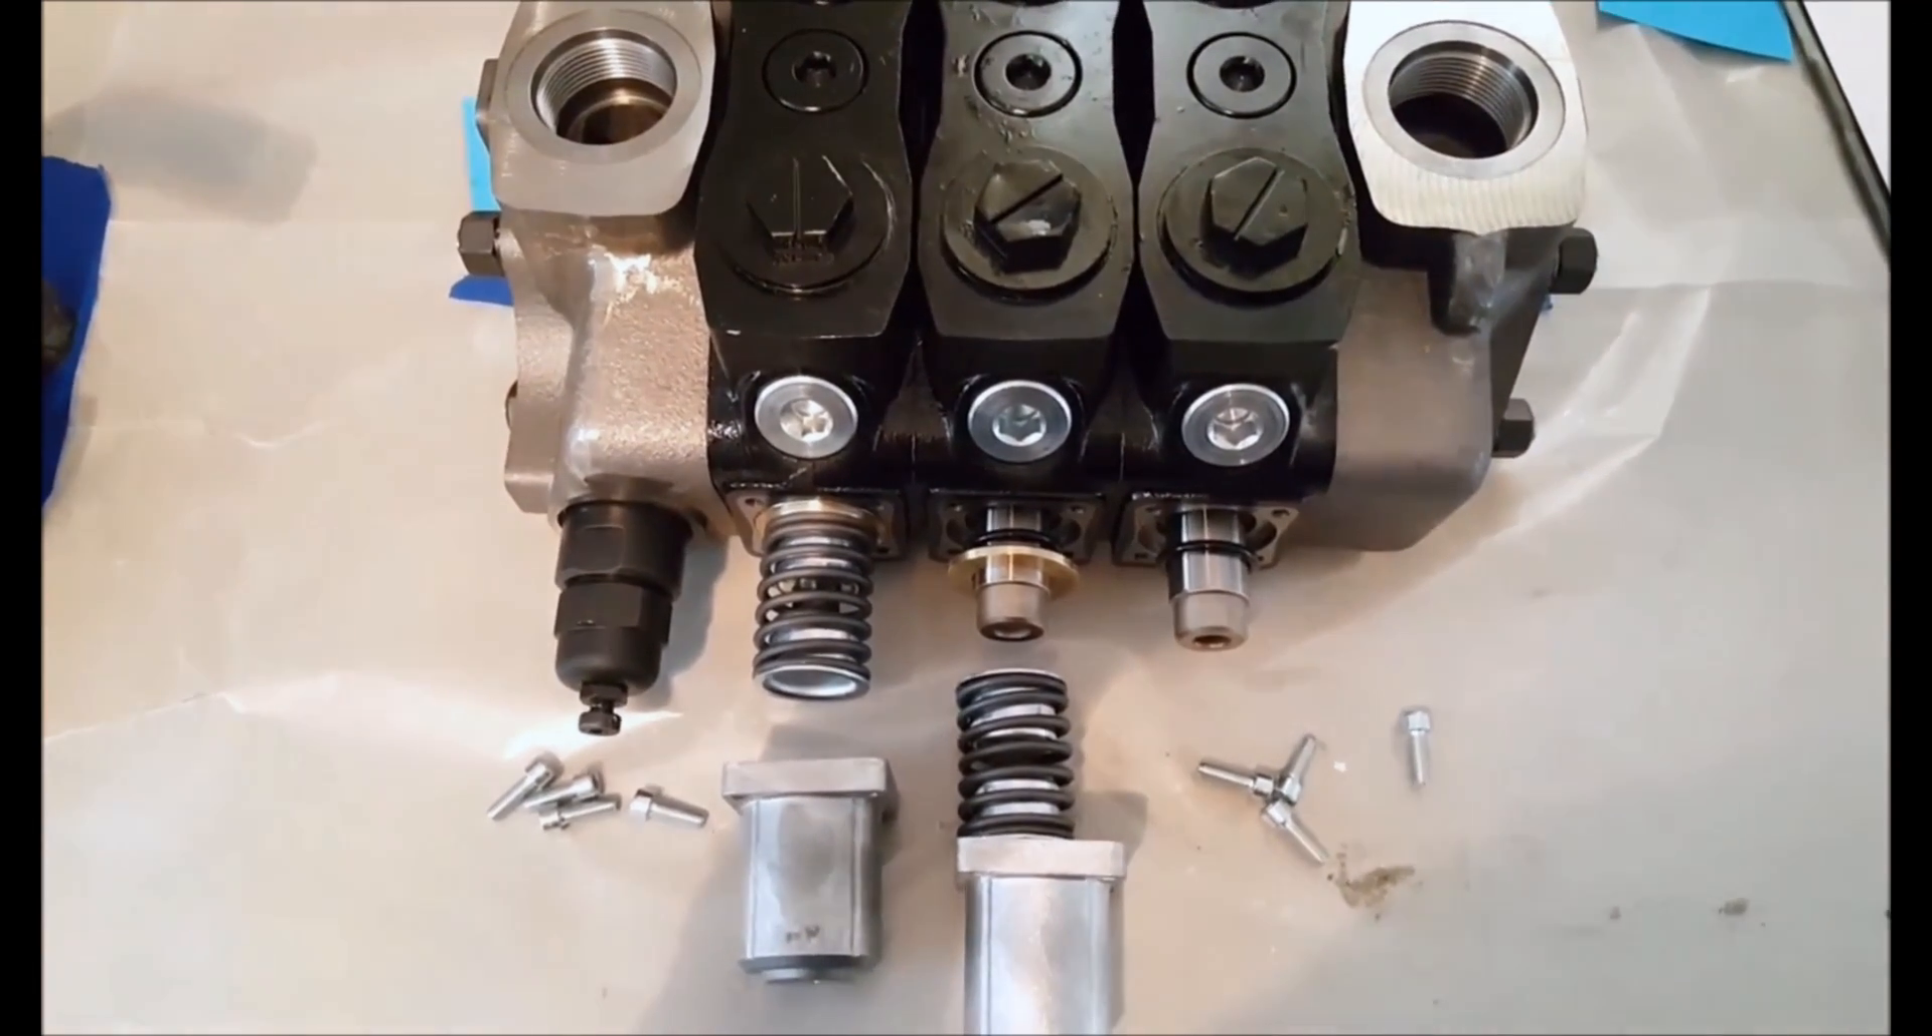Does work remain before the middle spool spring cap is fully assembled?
Yes.